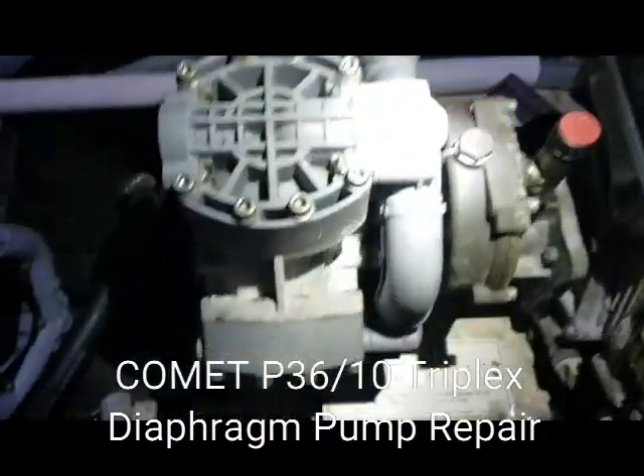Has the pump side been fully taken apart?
No.